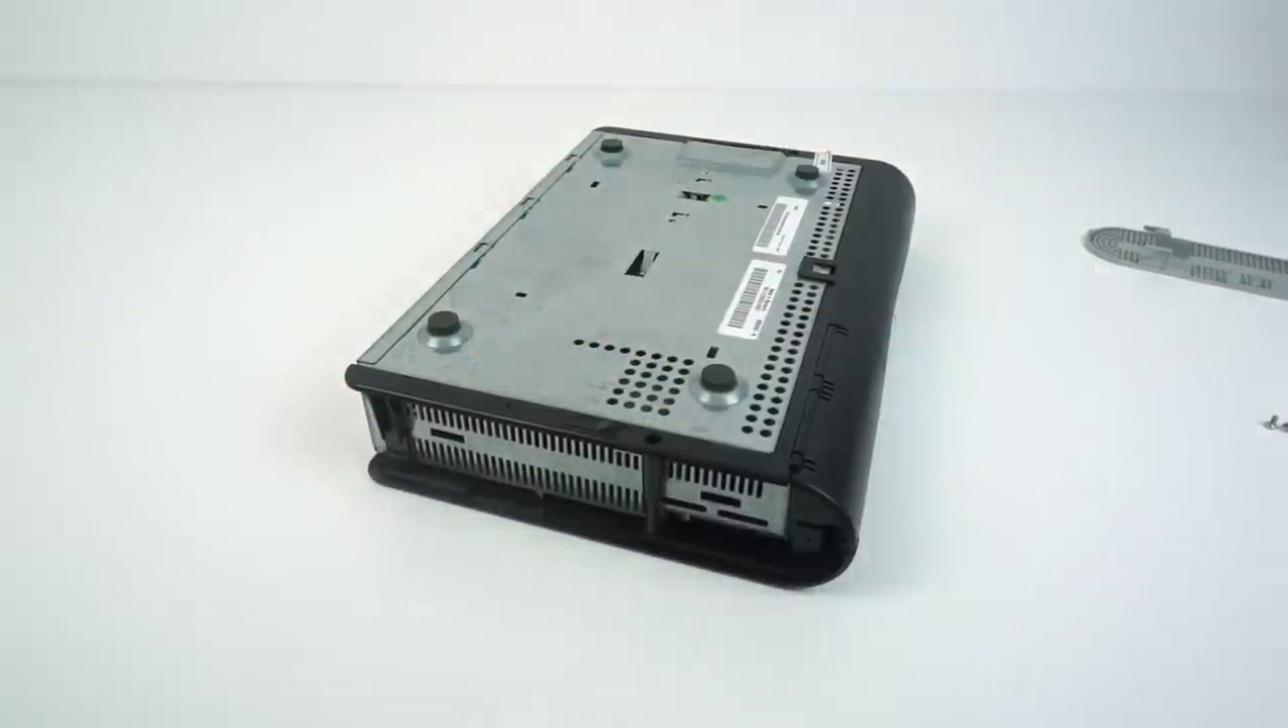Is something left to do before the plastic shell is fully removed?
Yes.